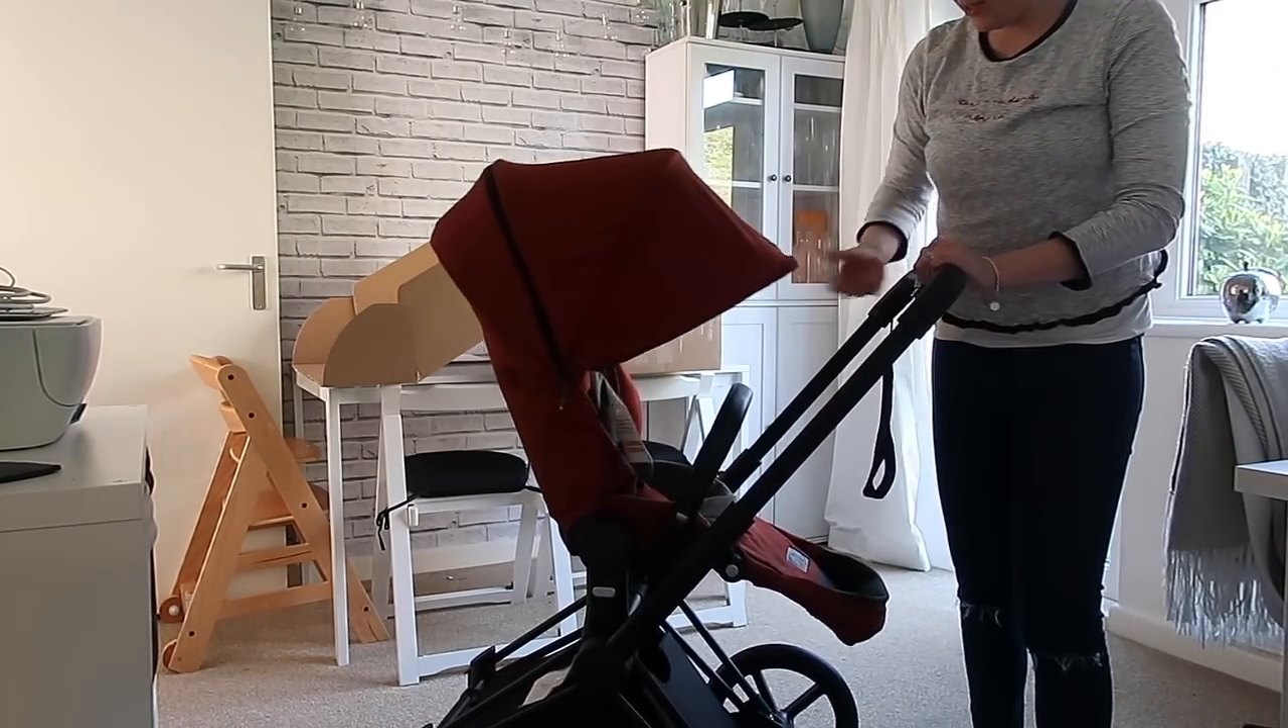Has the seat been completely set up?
Yes.